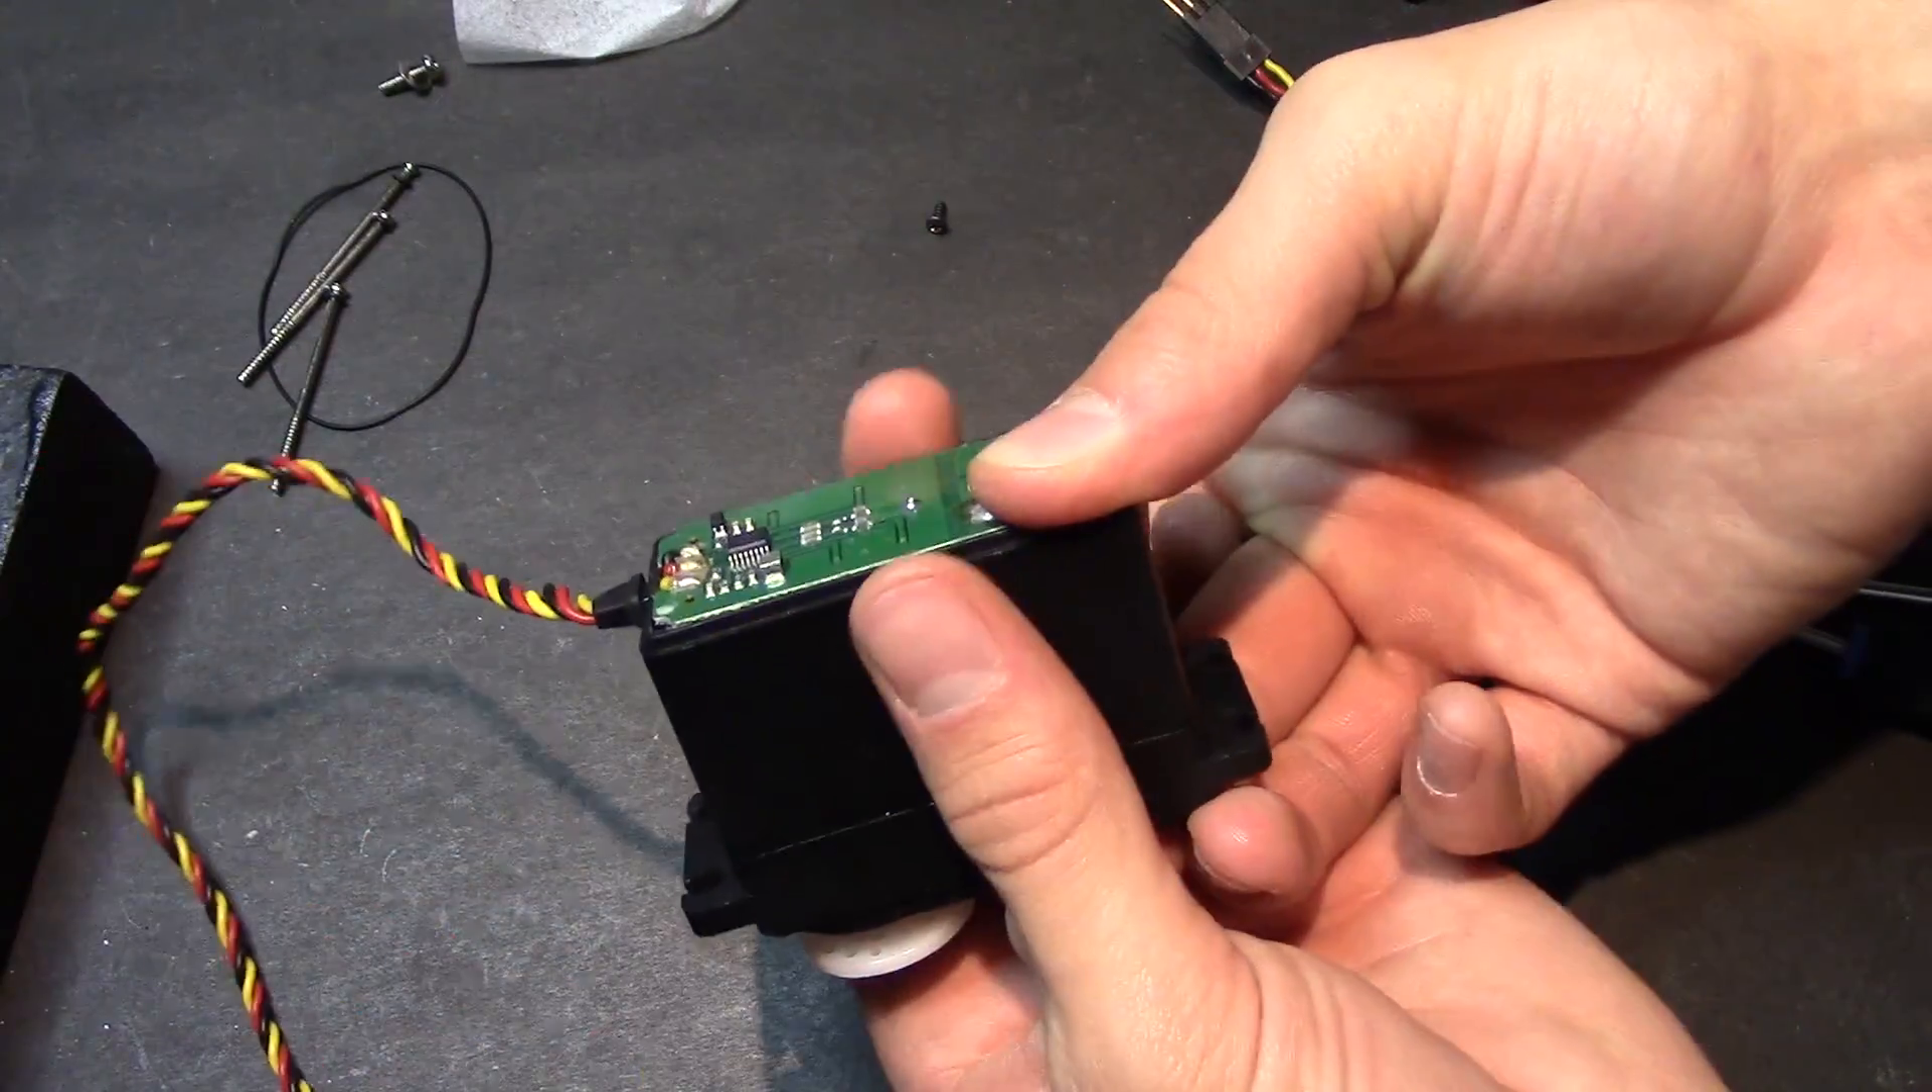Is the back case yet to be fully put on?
Yes.